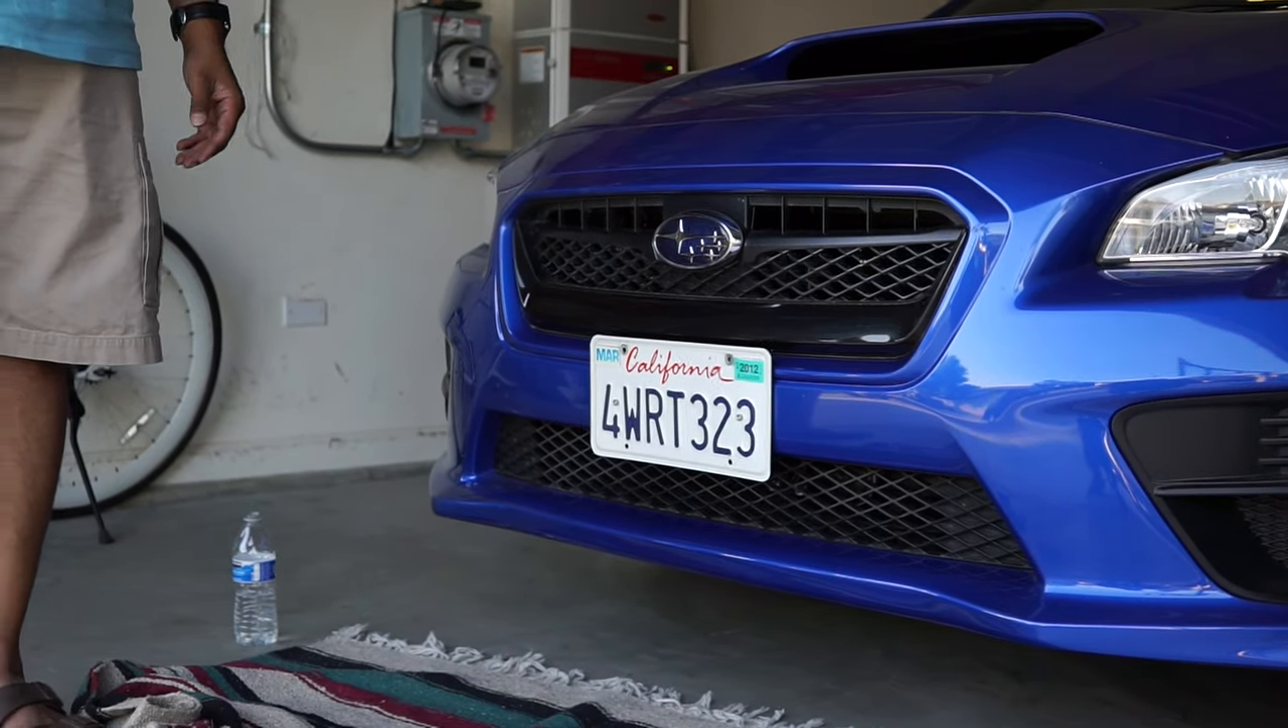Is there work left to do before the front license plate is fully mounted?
No.